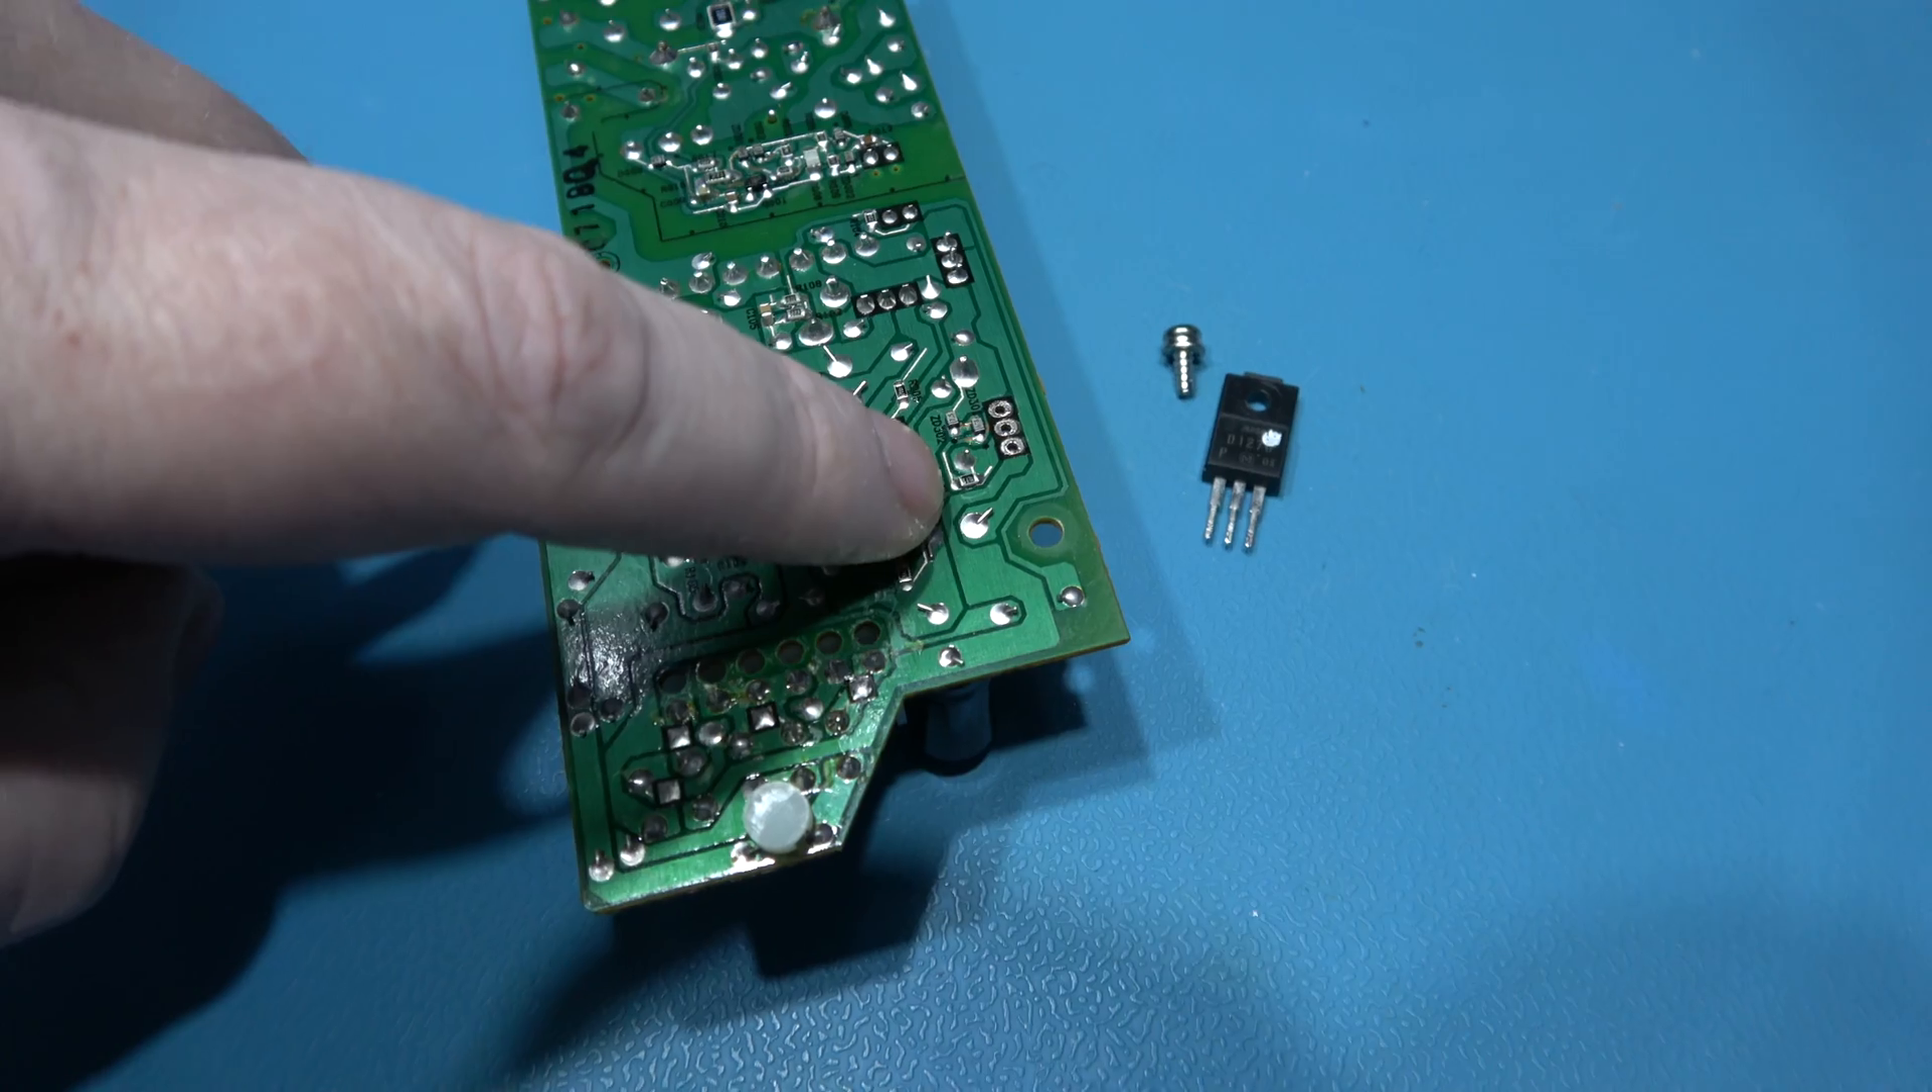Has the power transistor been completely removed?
Yes.